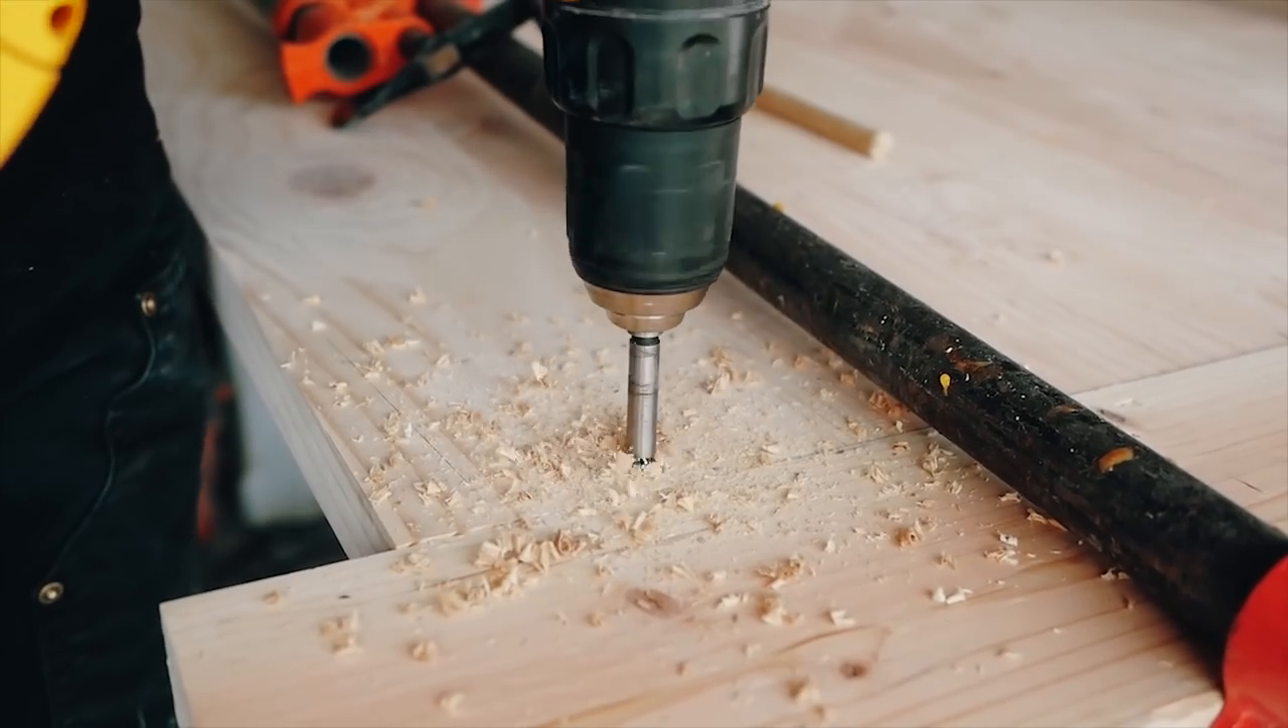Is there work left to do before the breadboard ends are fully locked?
Yes.